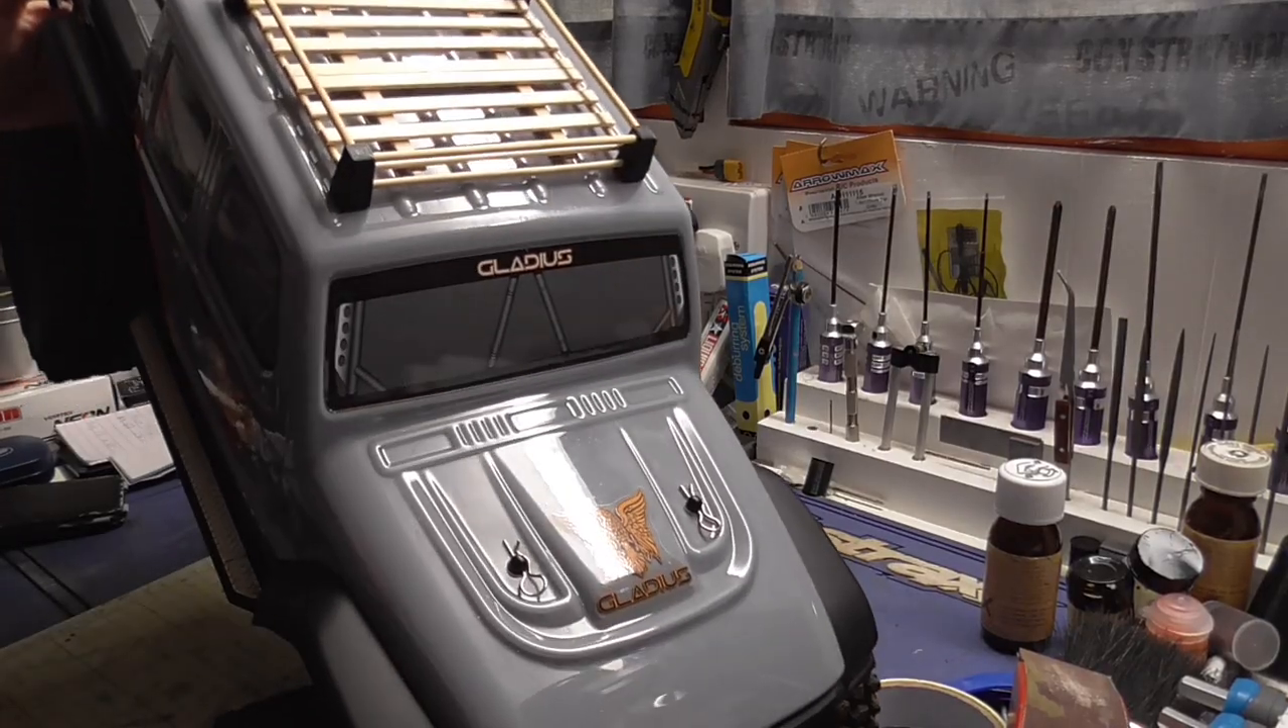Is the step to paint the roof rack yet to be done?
Yes.